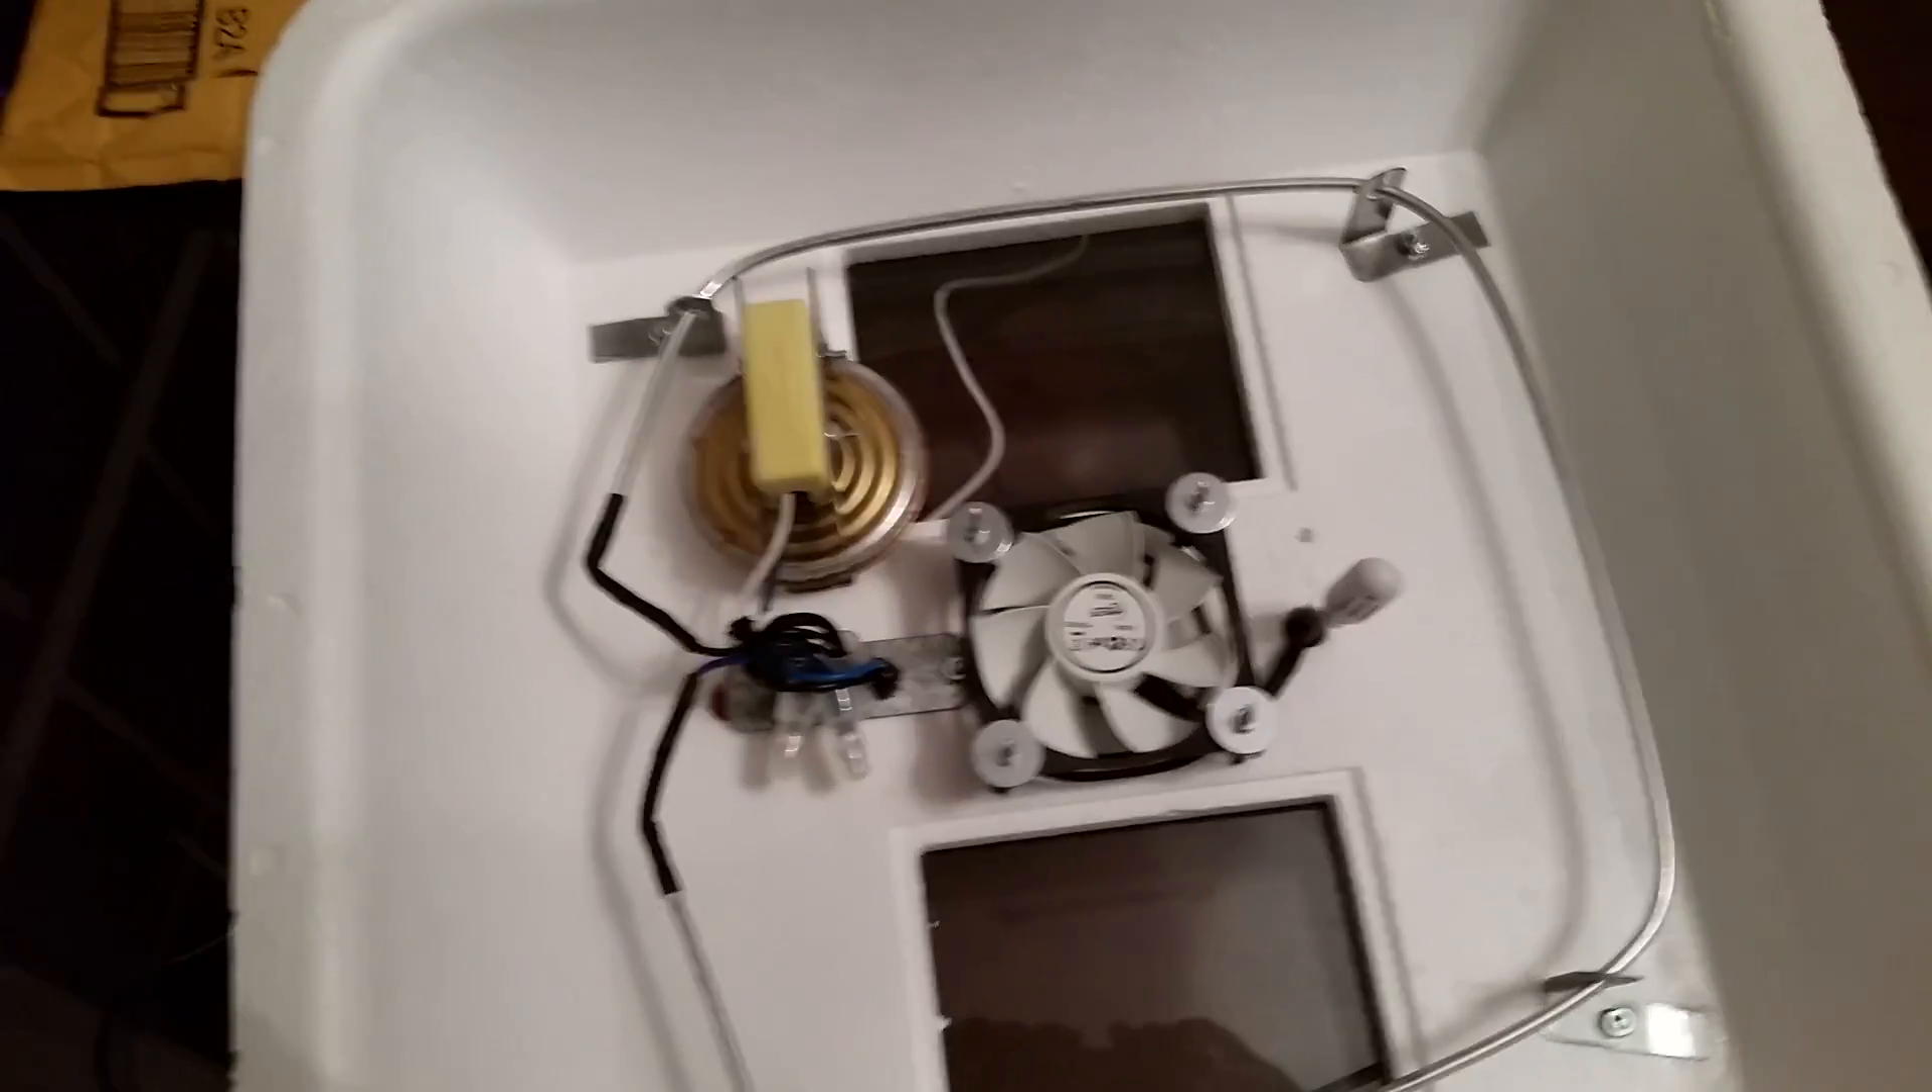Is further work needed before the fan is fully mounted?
No.